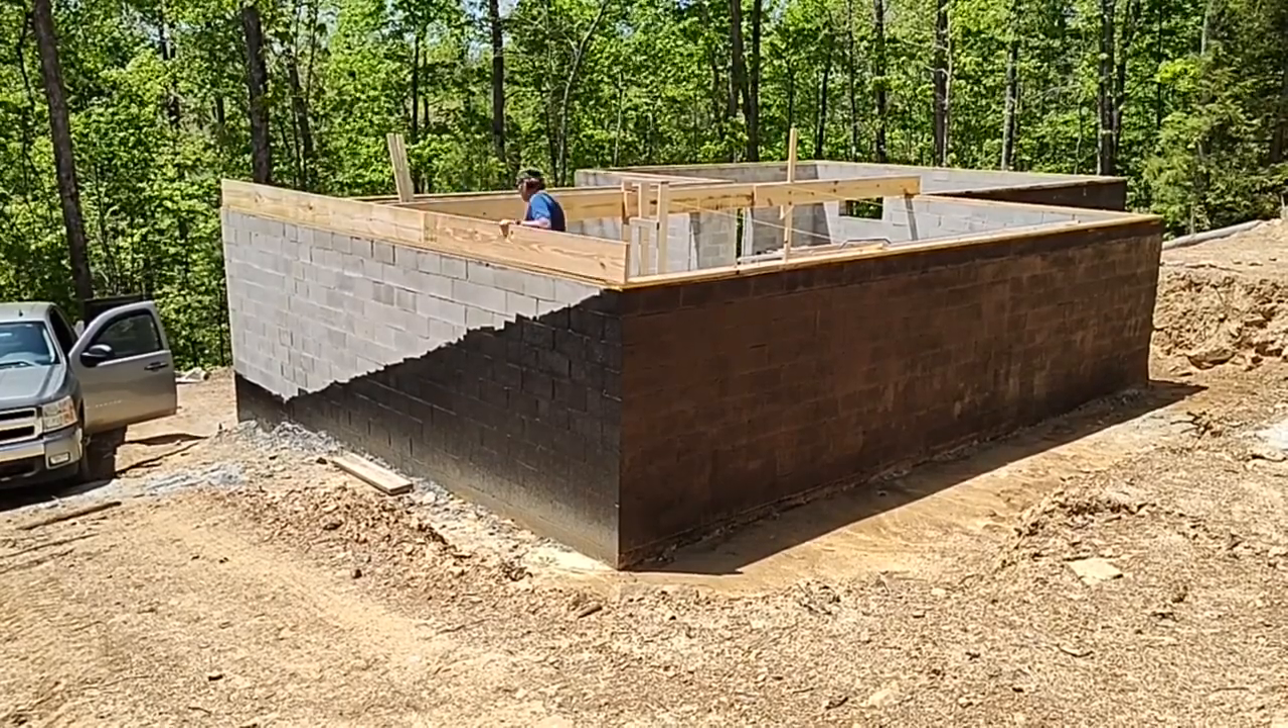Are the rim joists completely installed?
No.